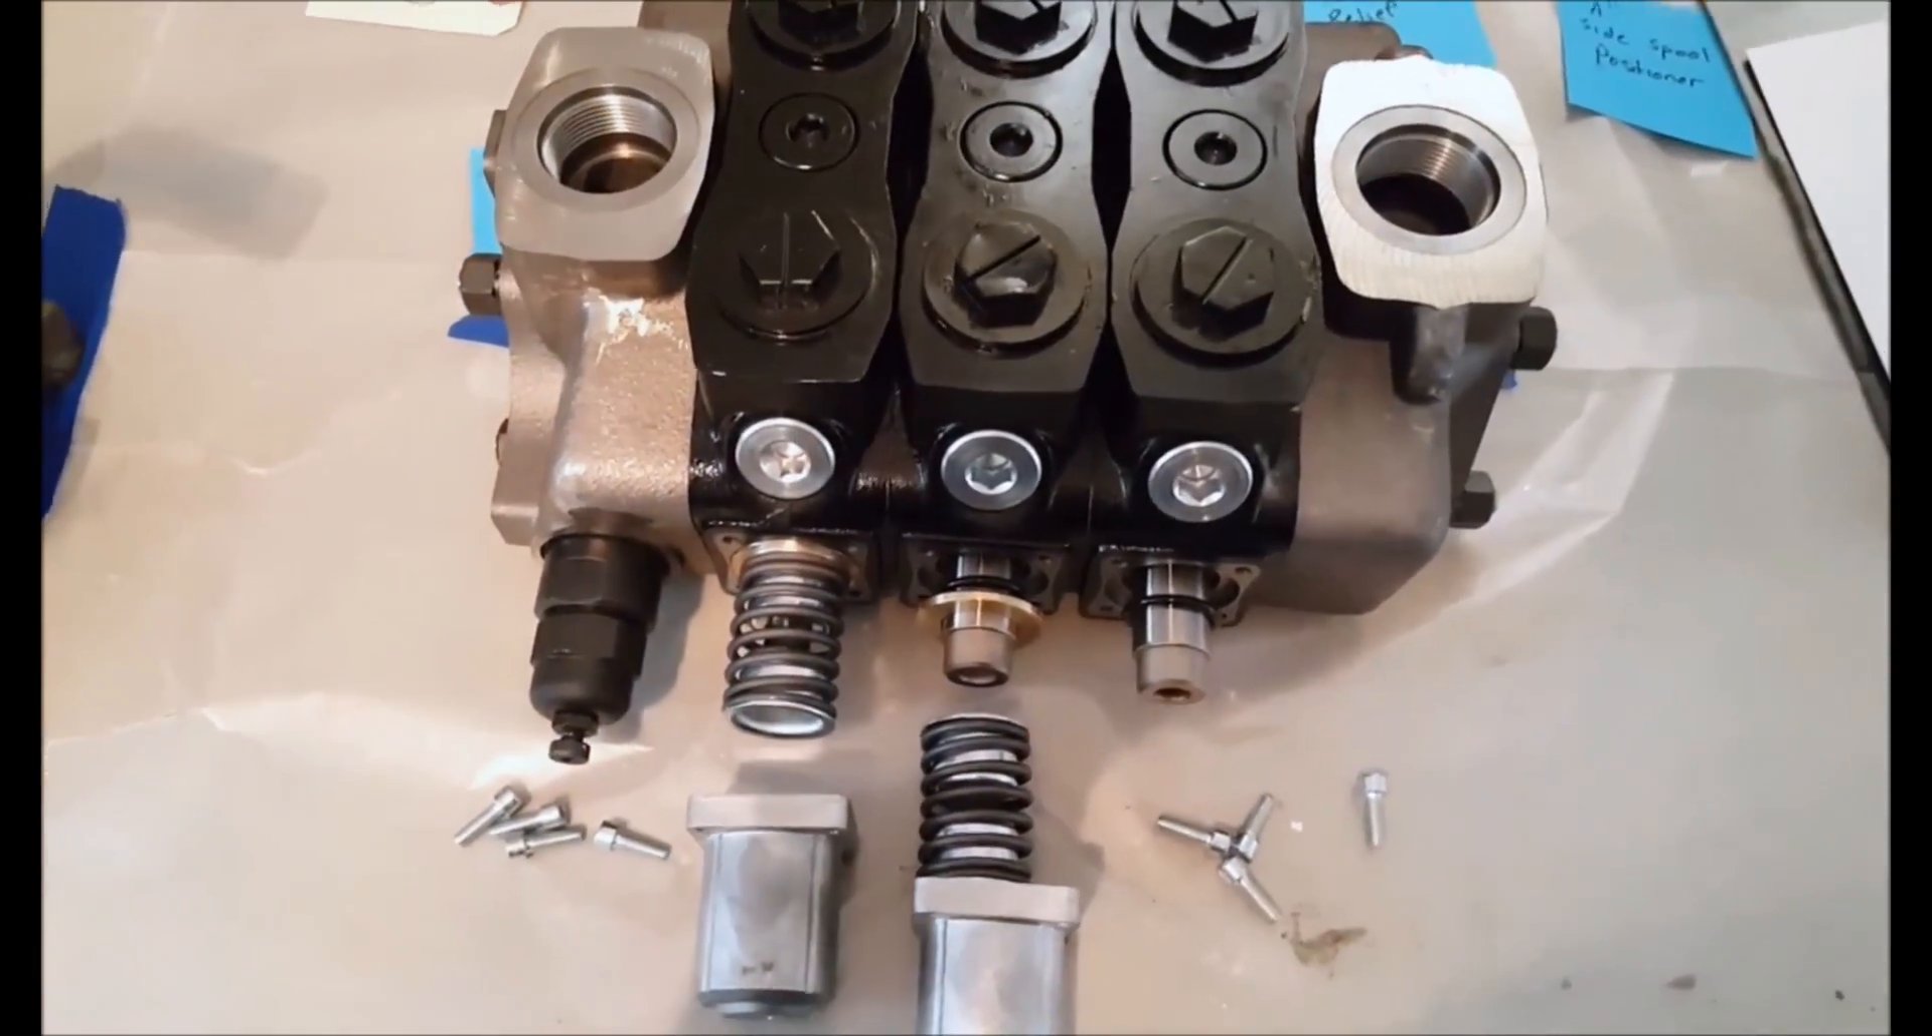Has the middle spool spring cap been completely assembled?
No.